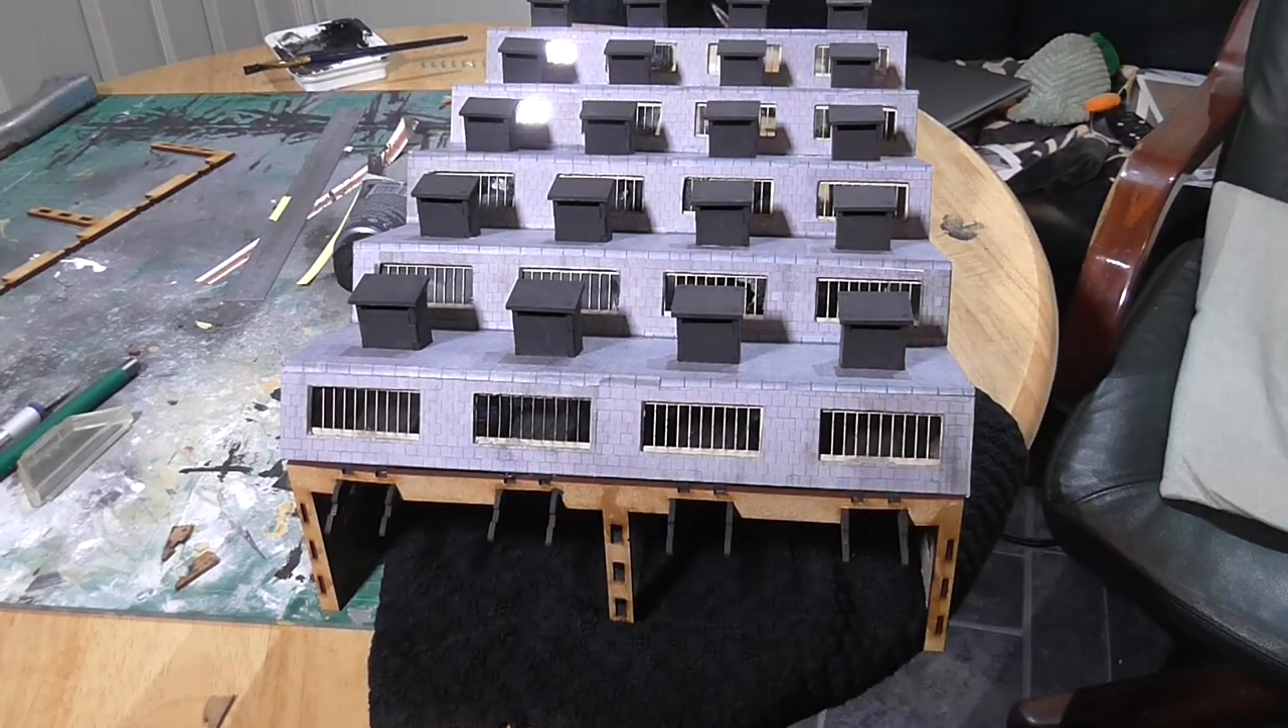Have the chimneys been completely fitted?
Yes.